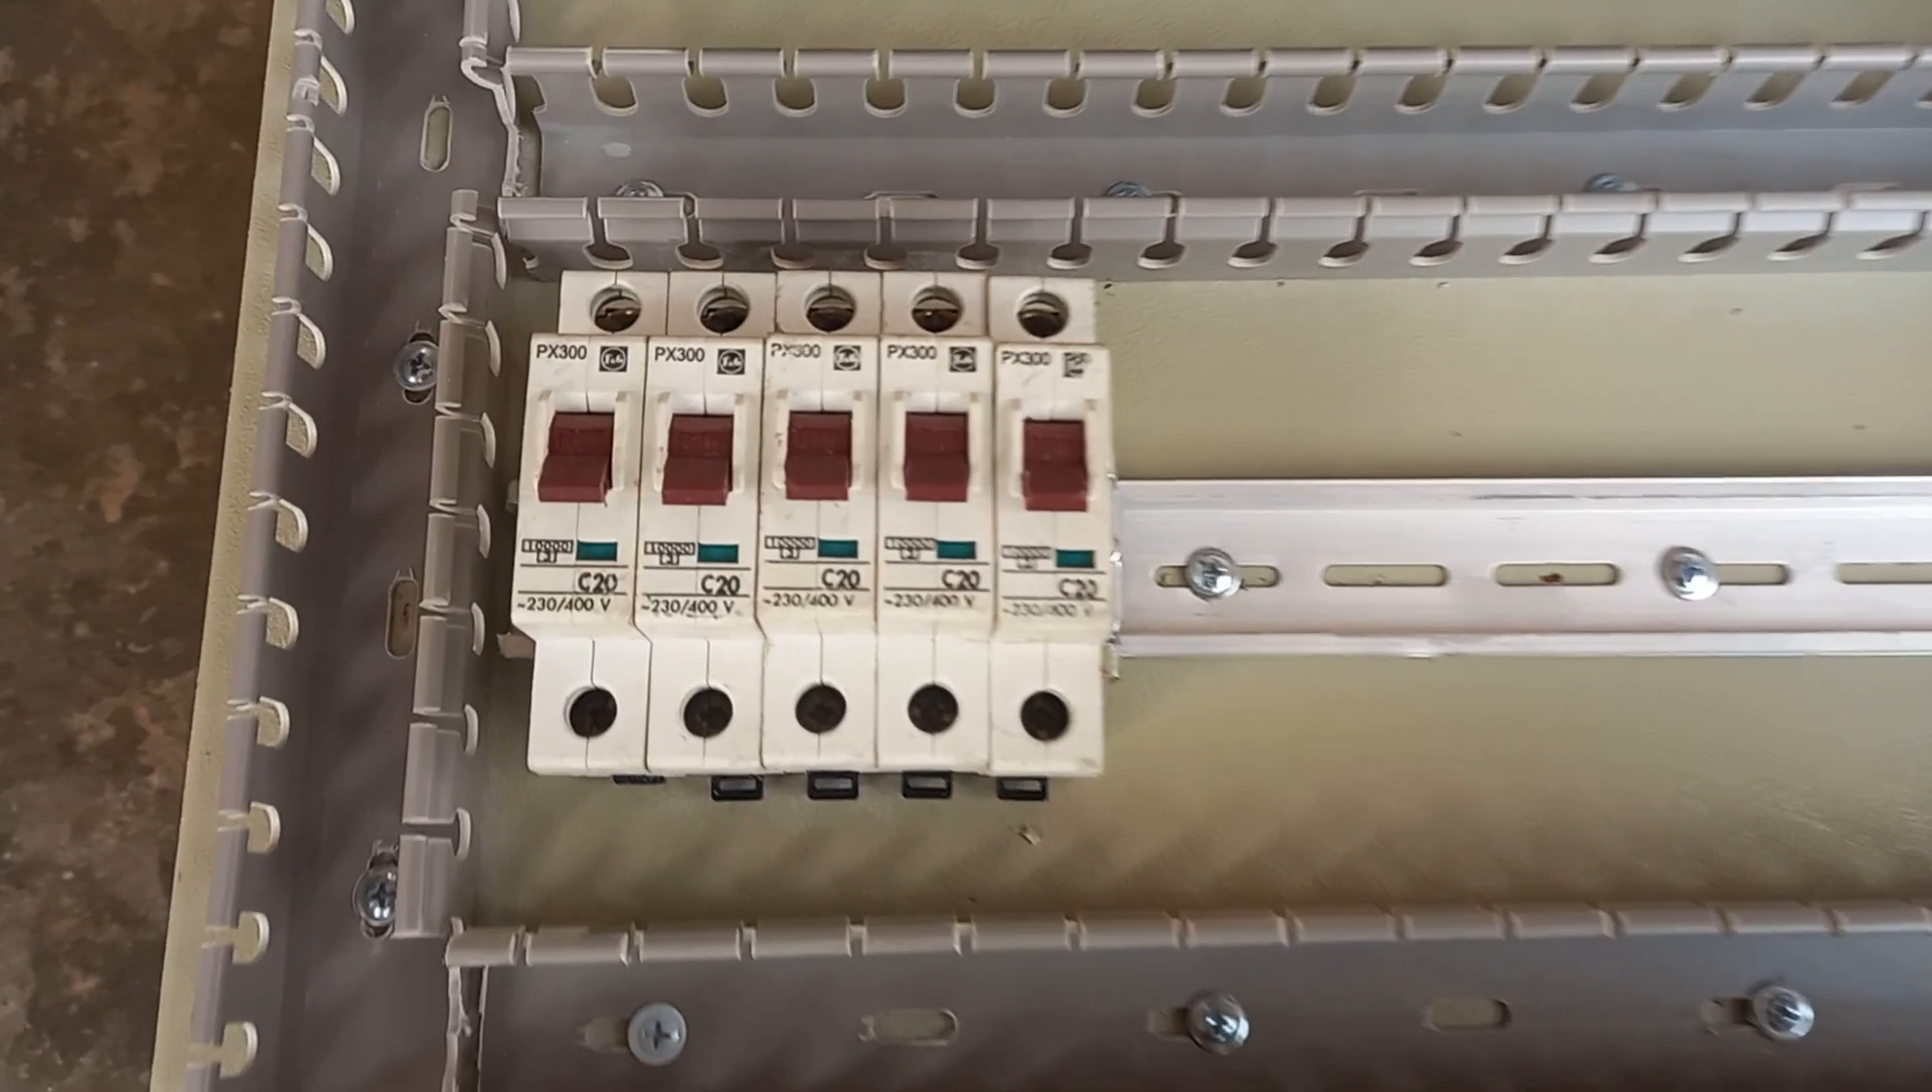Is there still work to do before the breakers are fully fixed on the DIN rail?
No.